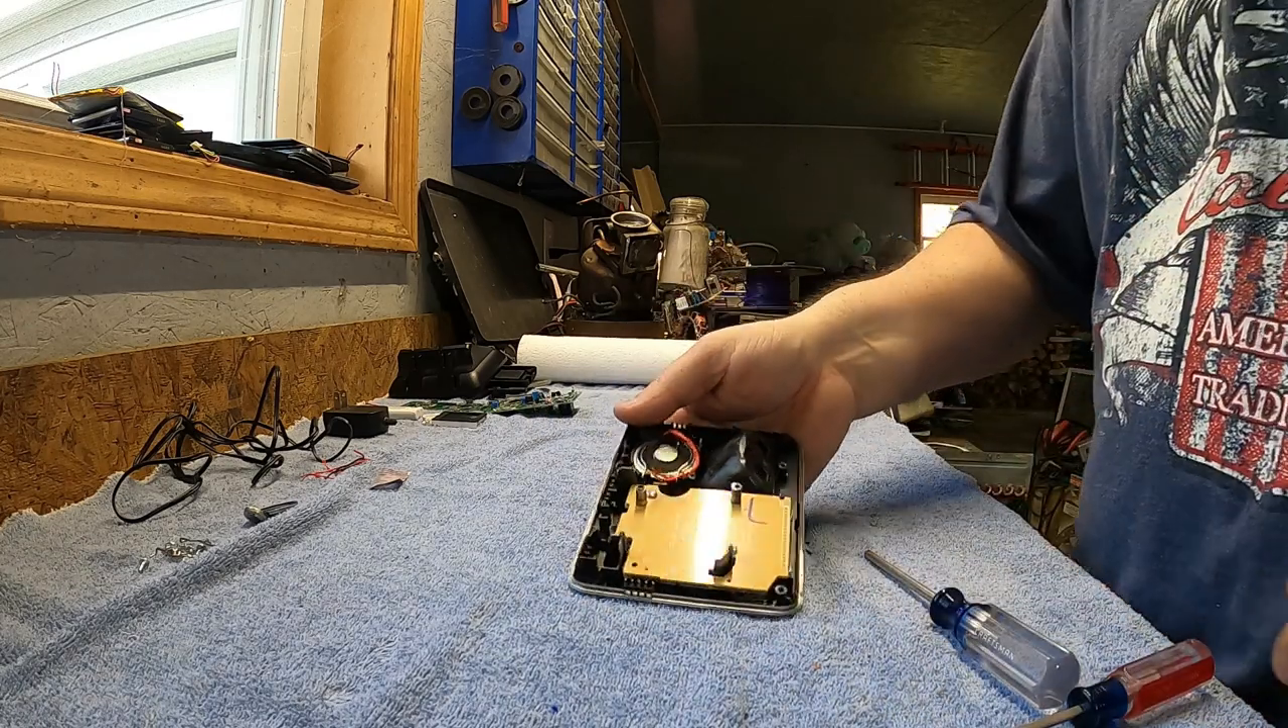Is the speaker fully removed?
No.